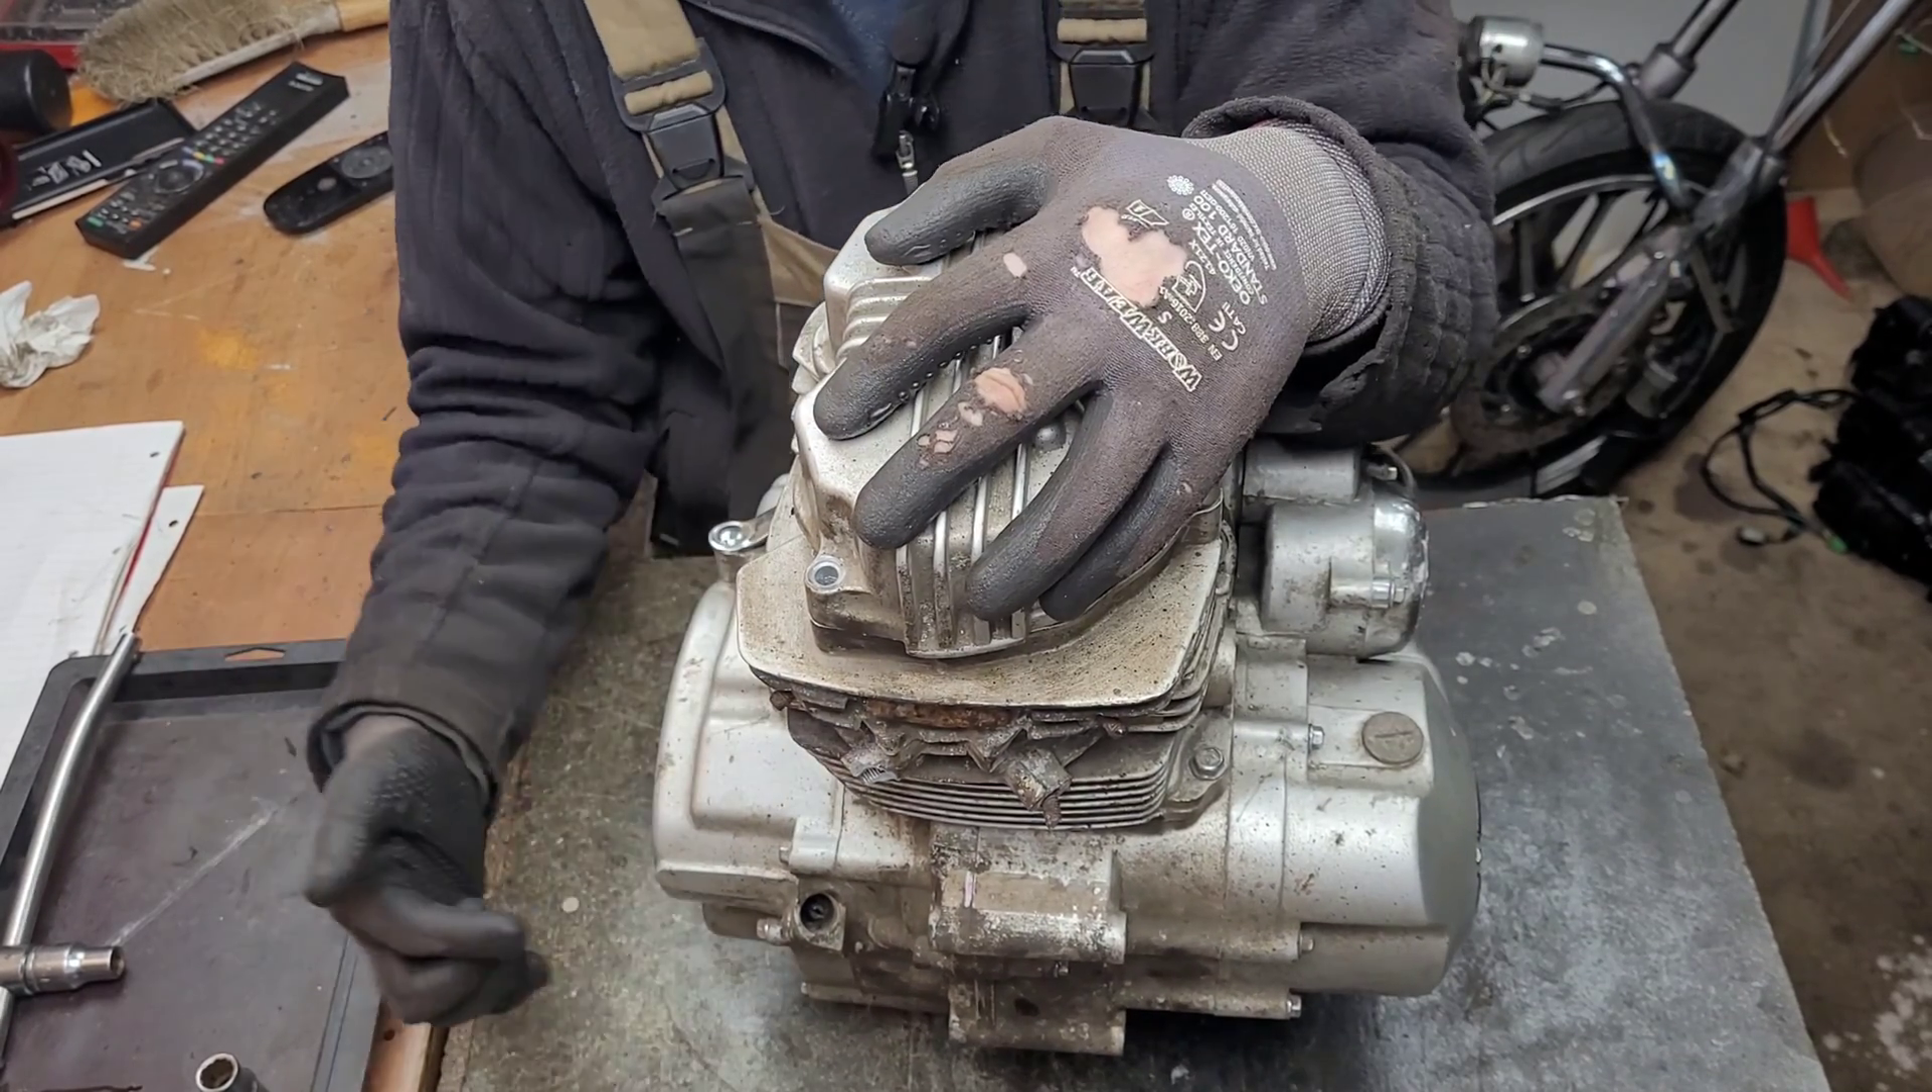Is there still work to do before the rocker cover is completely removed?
Yes.